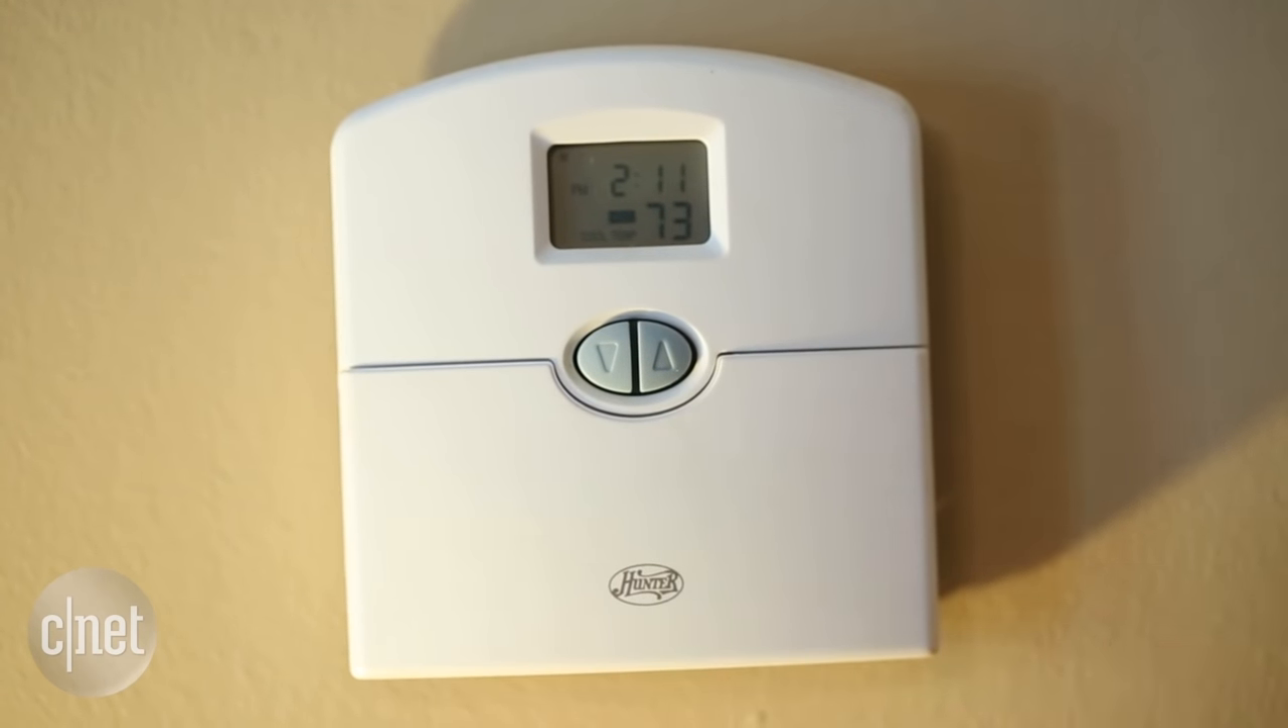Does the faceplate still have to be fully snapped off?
Yes.